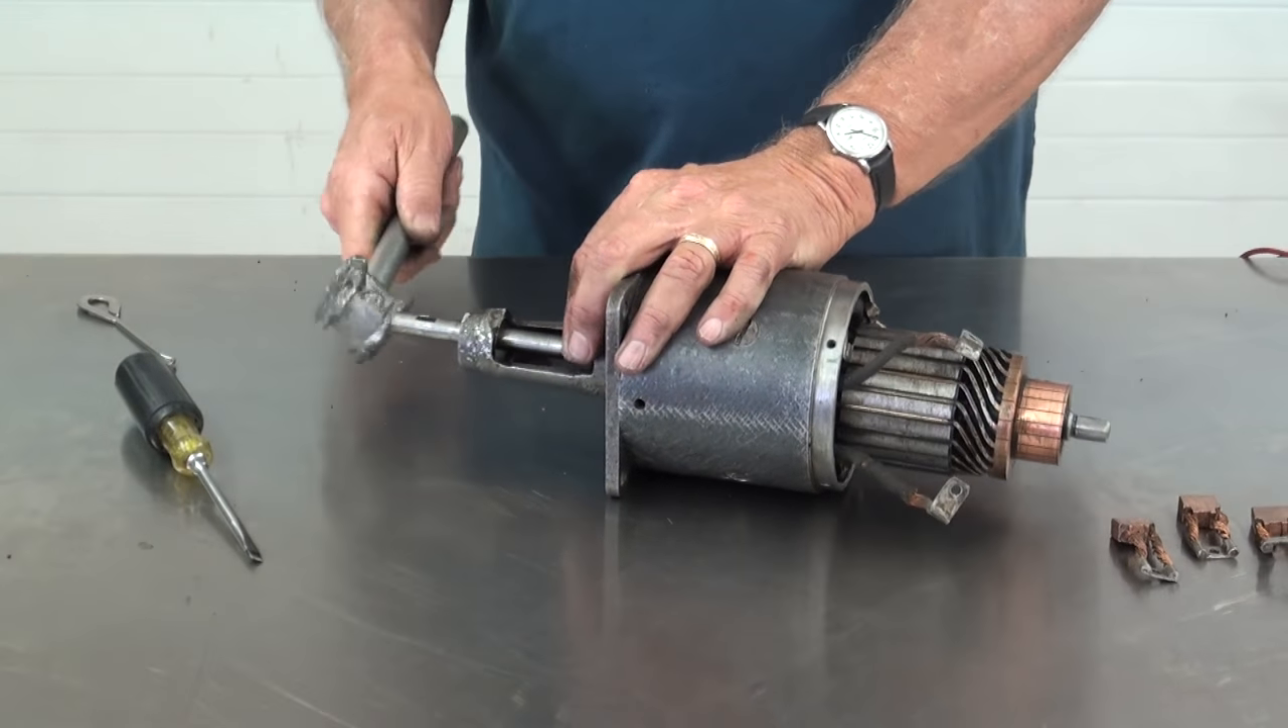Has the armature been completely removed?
No.